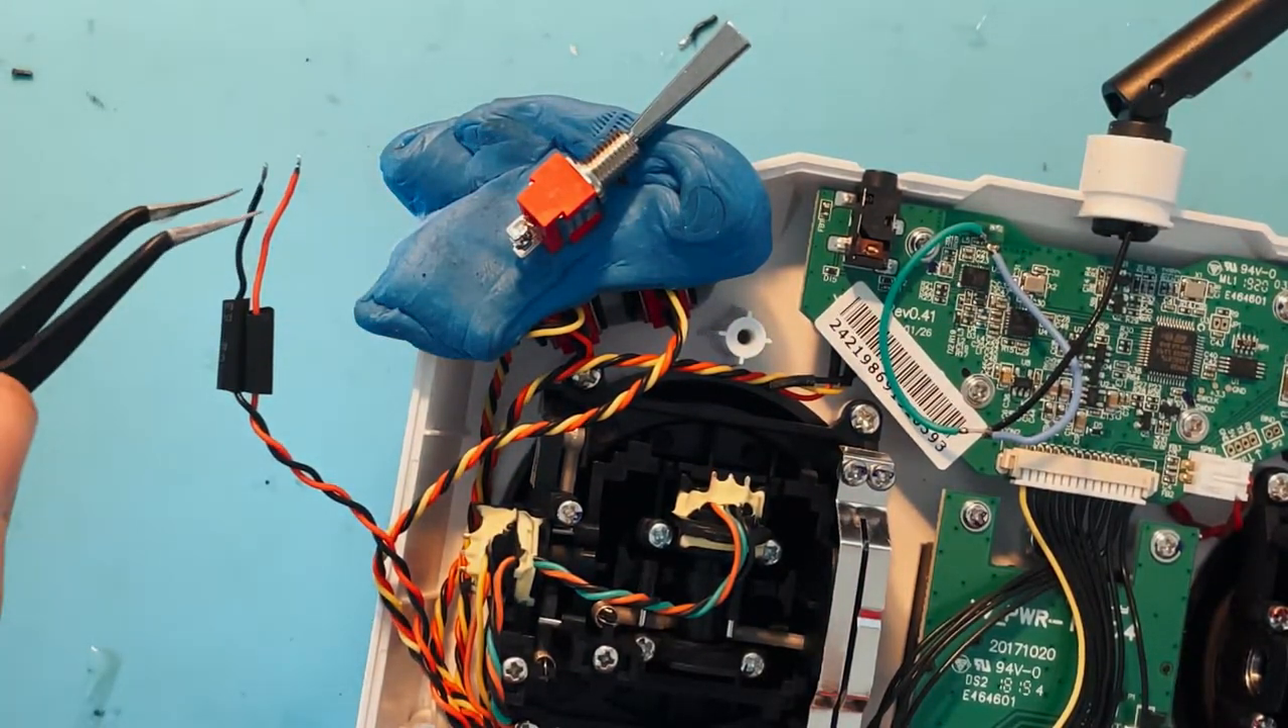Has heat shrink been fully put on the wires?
Yes.